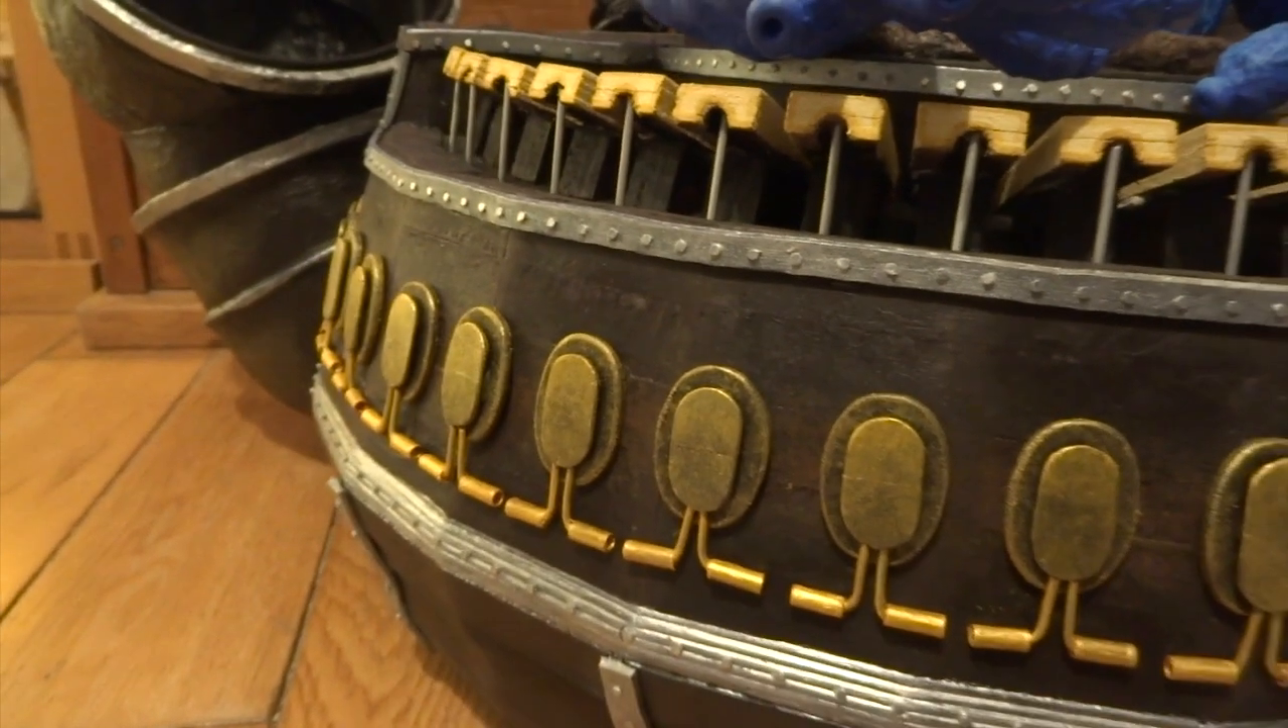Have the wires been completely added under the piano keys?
Yes.